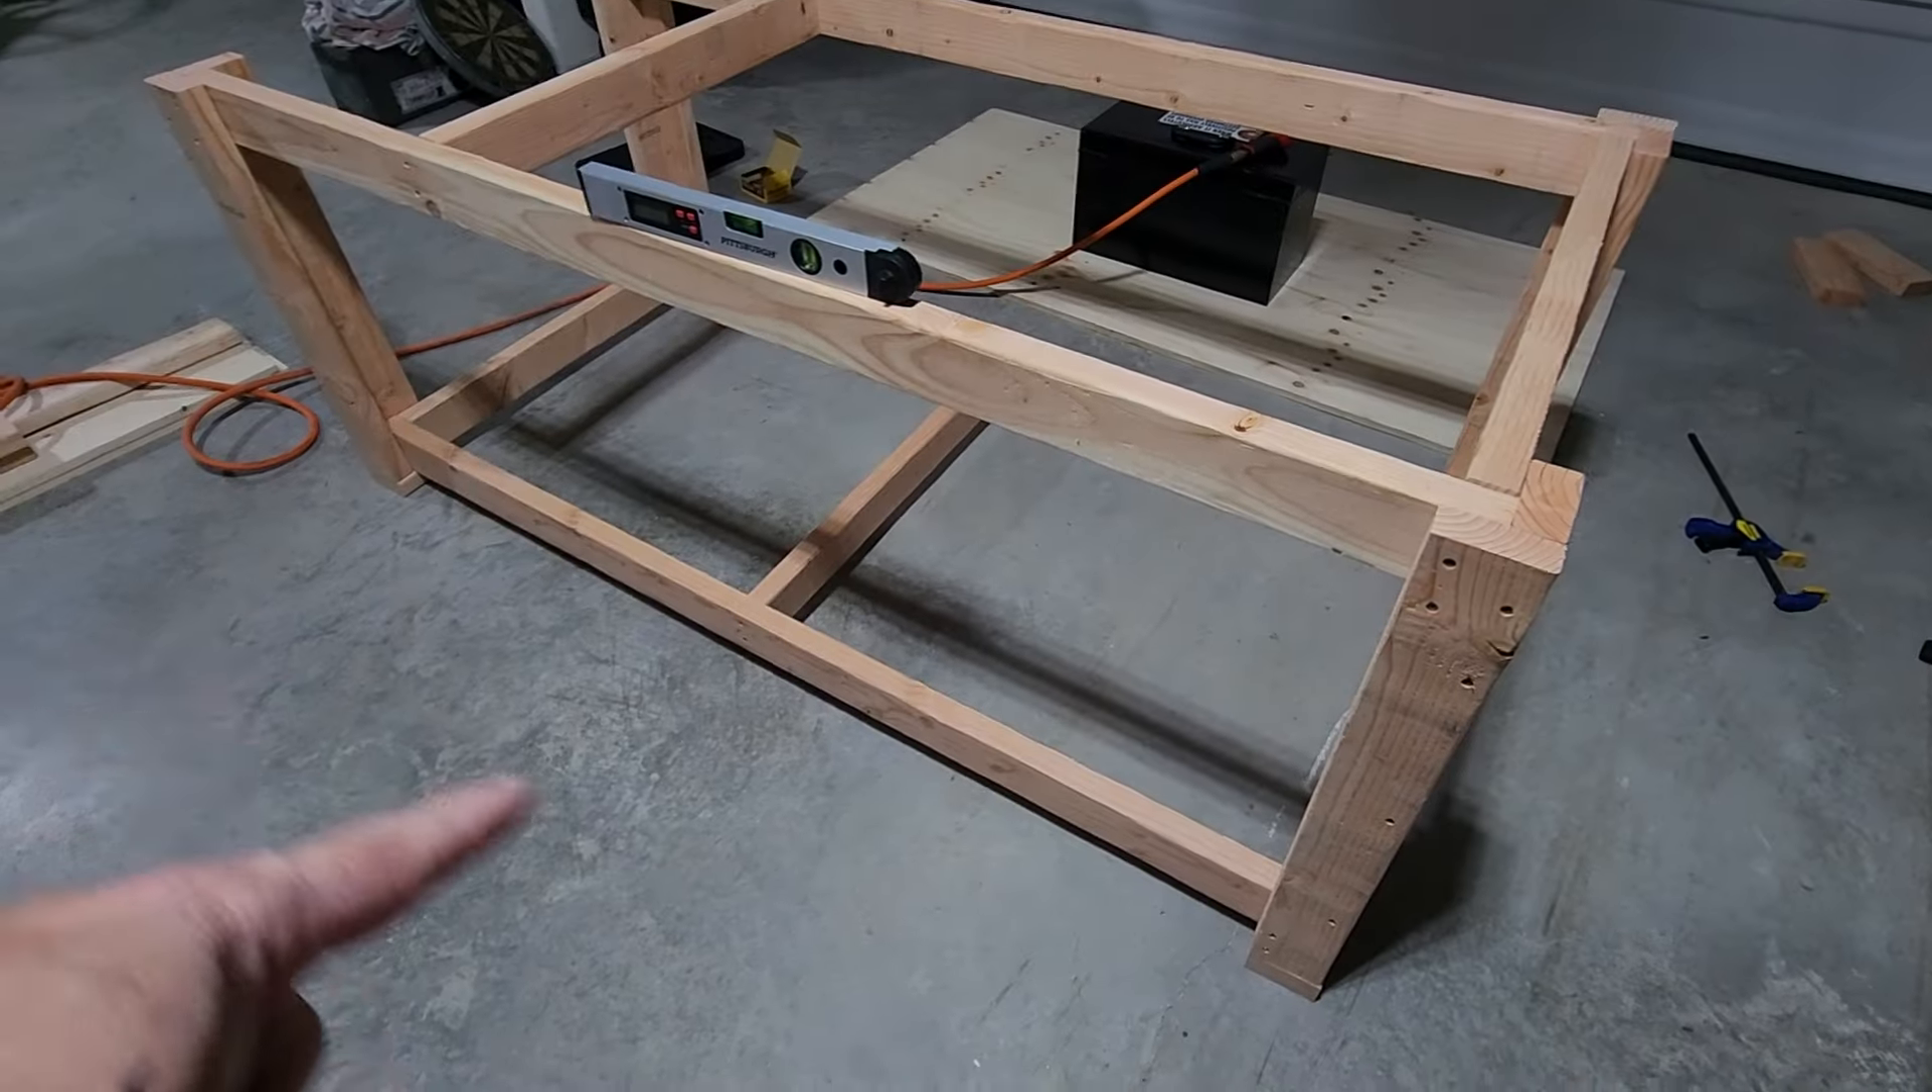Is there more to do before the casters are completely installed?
Yes.